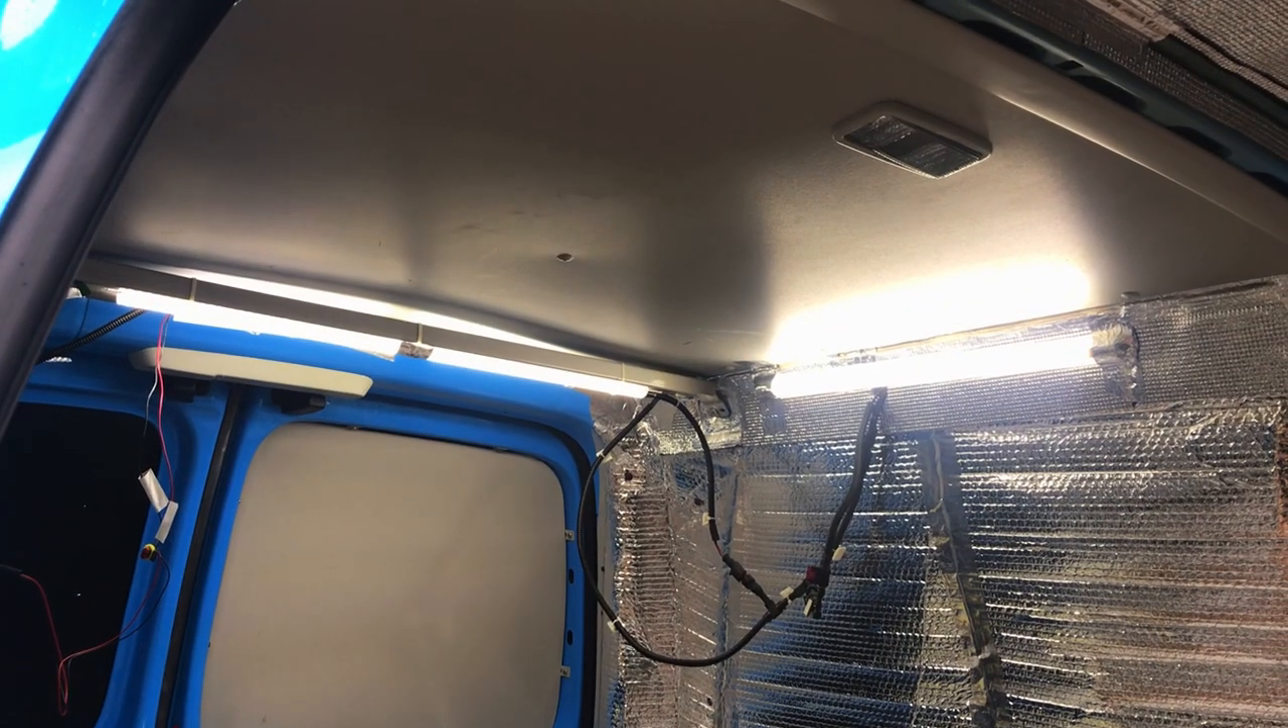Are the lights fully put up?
Yes.